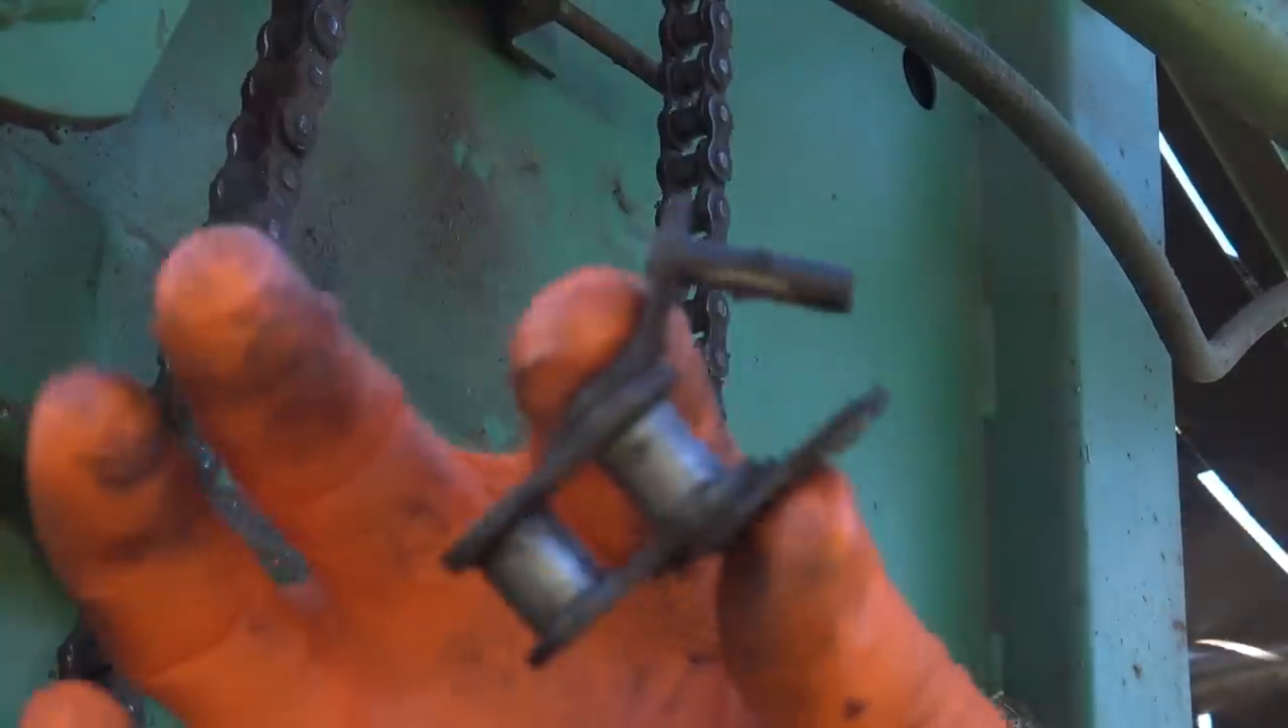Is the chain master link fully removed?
Yes.